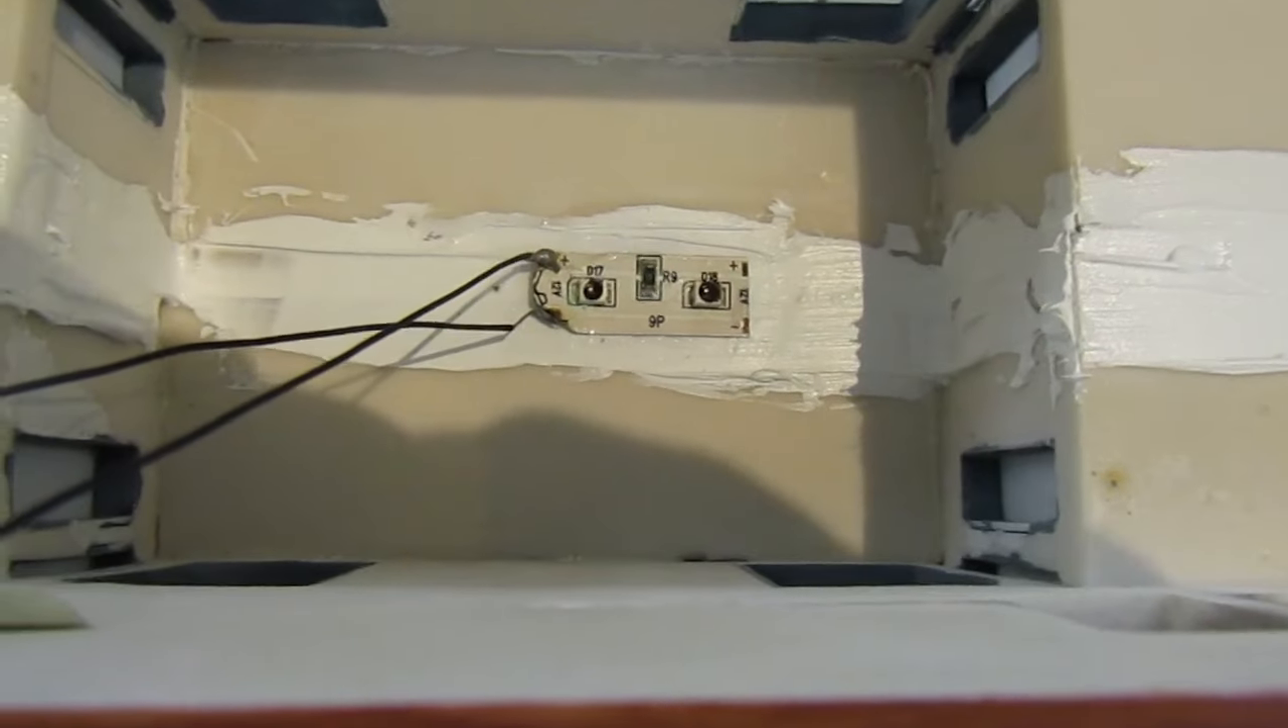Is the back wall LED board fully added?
Yes.